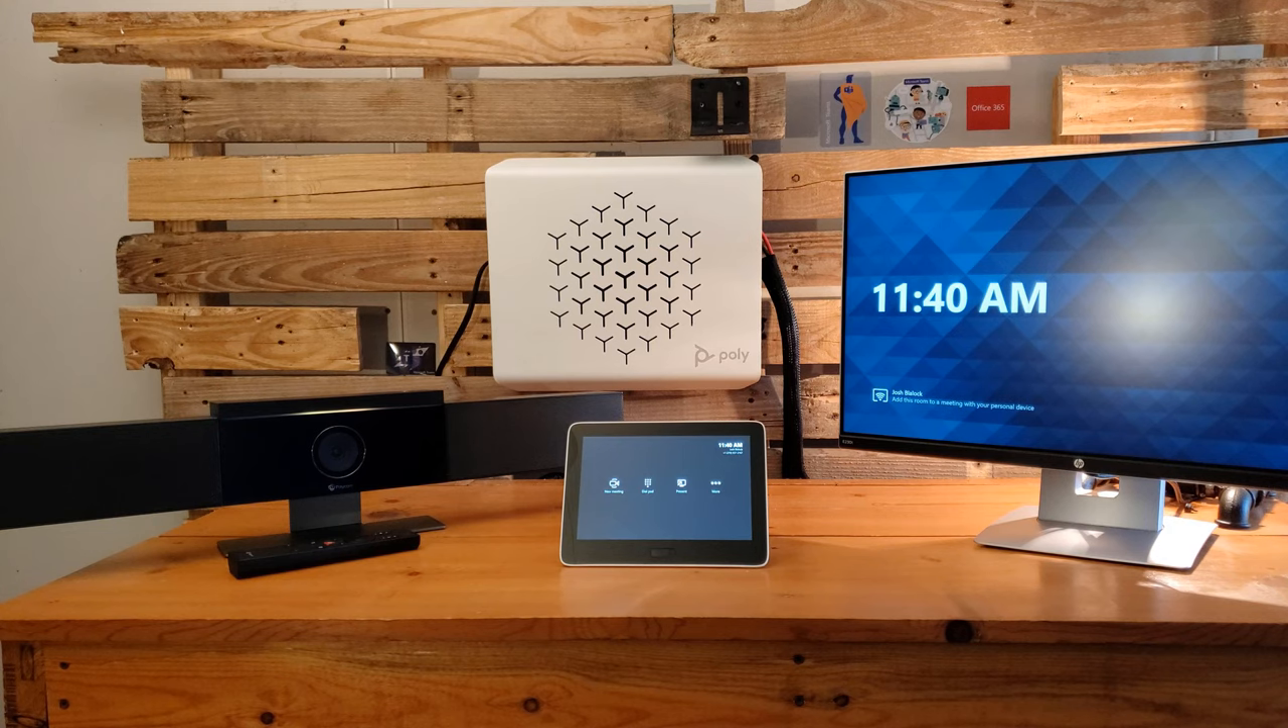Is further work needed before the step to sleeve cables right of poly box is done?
No.